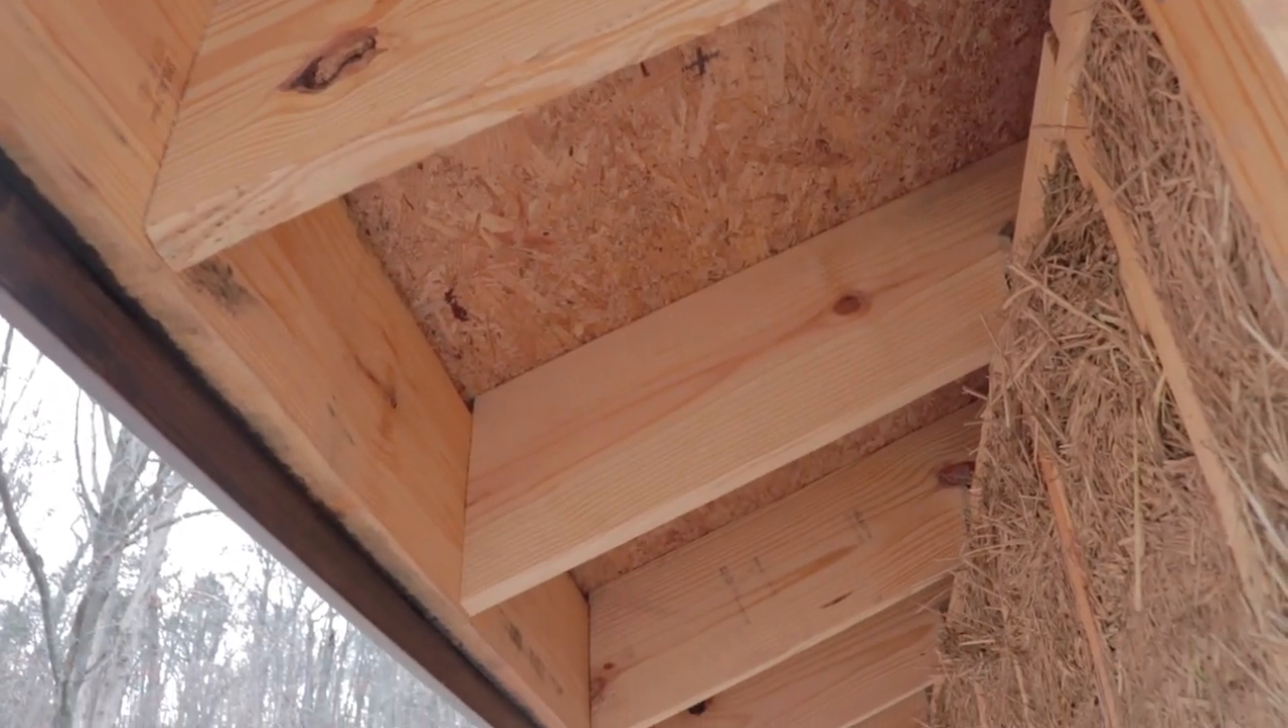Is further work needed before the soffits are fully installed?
Yes.